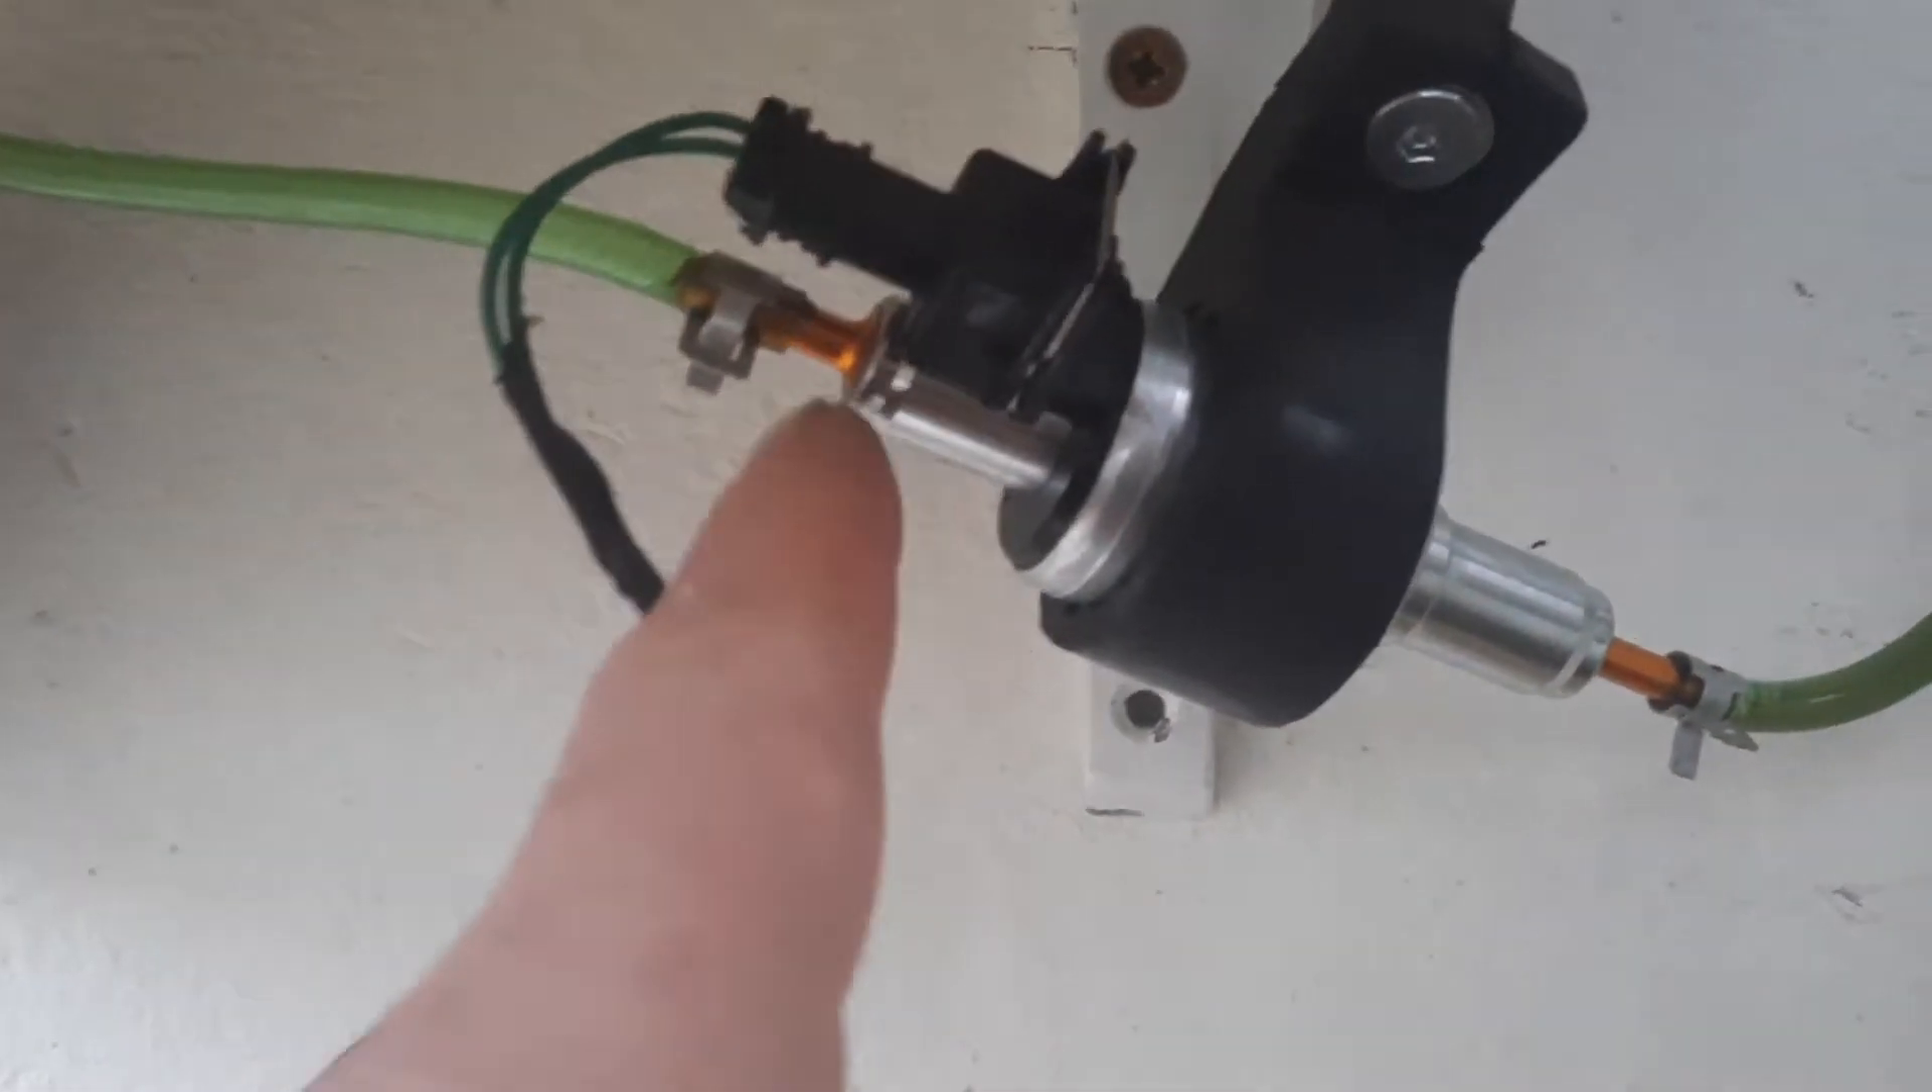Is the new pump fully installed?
Yes.